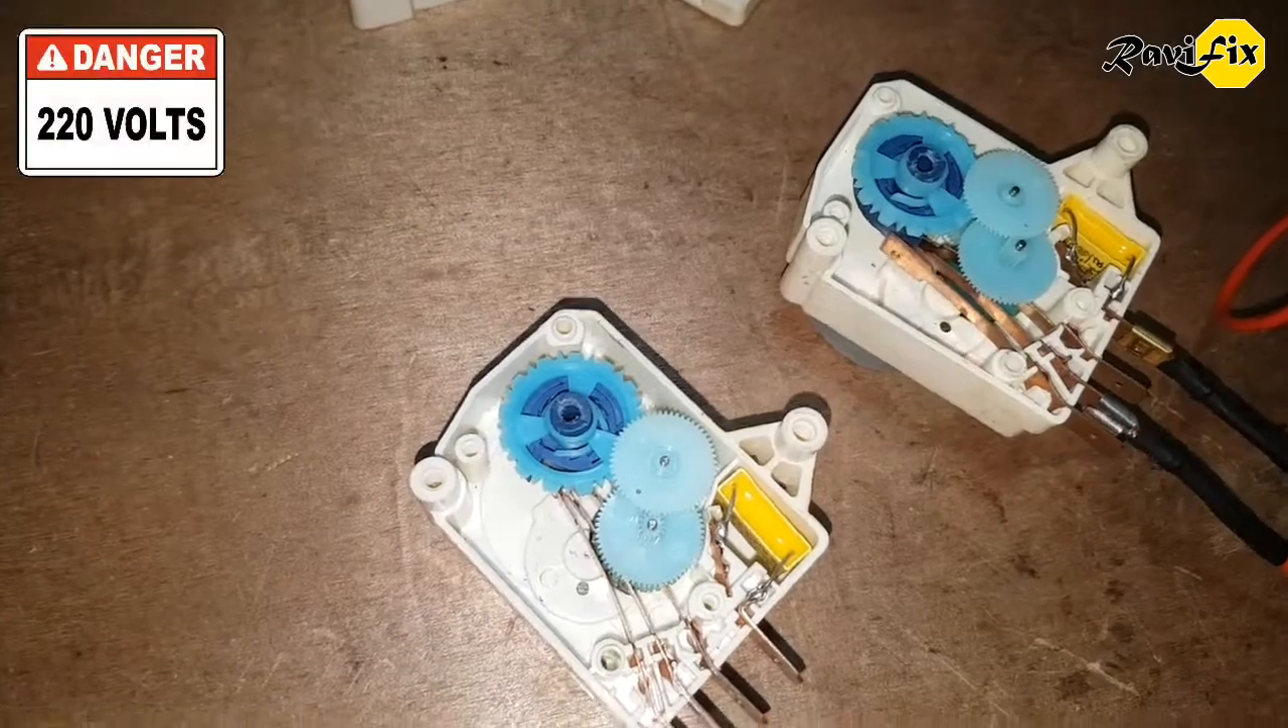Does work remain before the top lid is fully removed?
No.